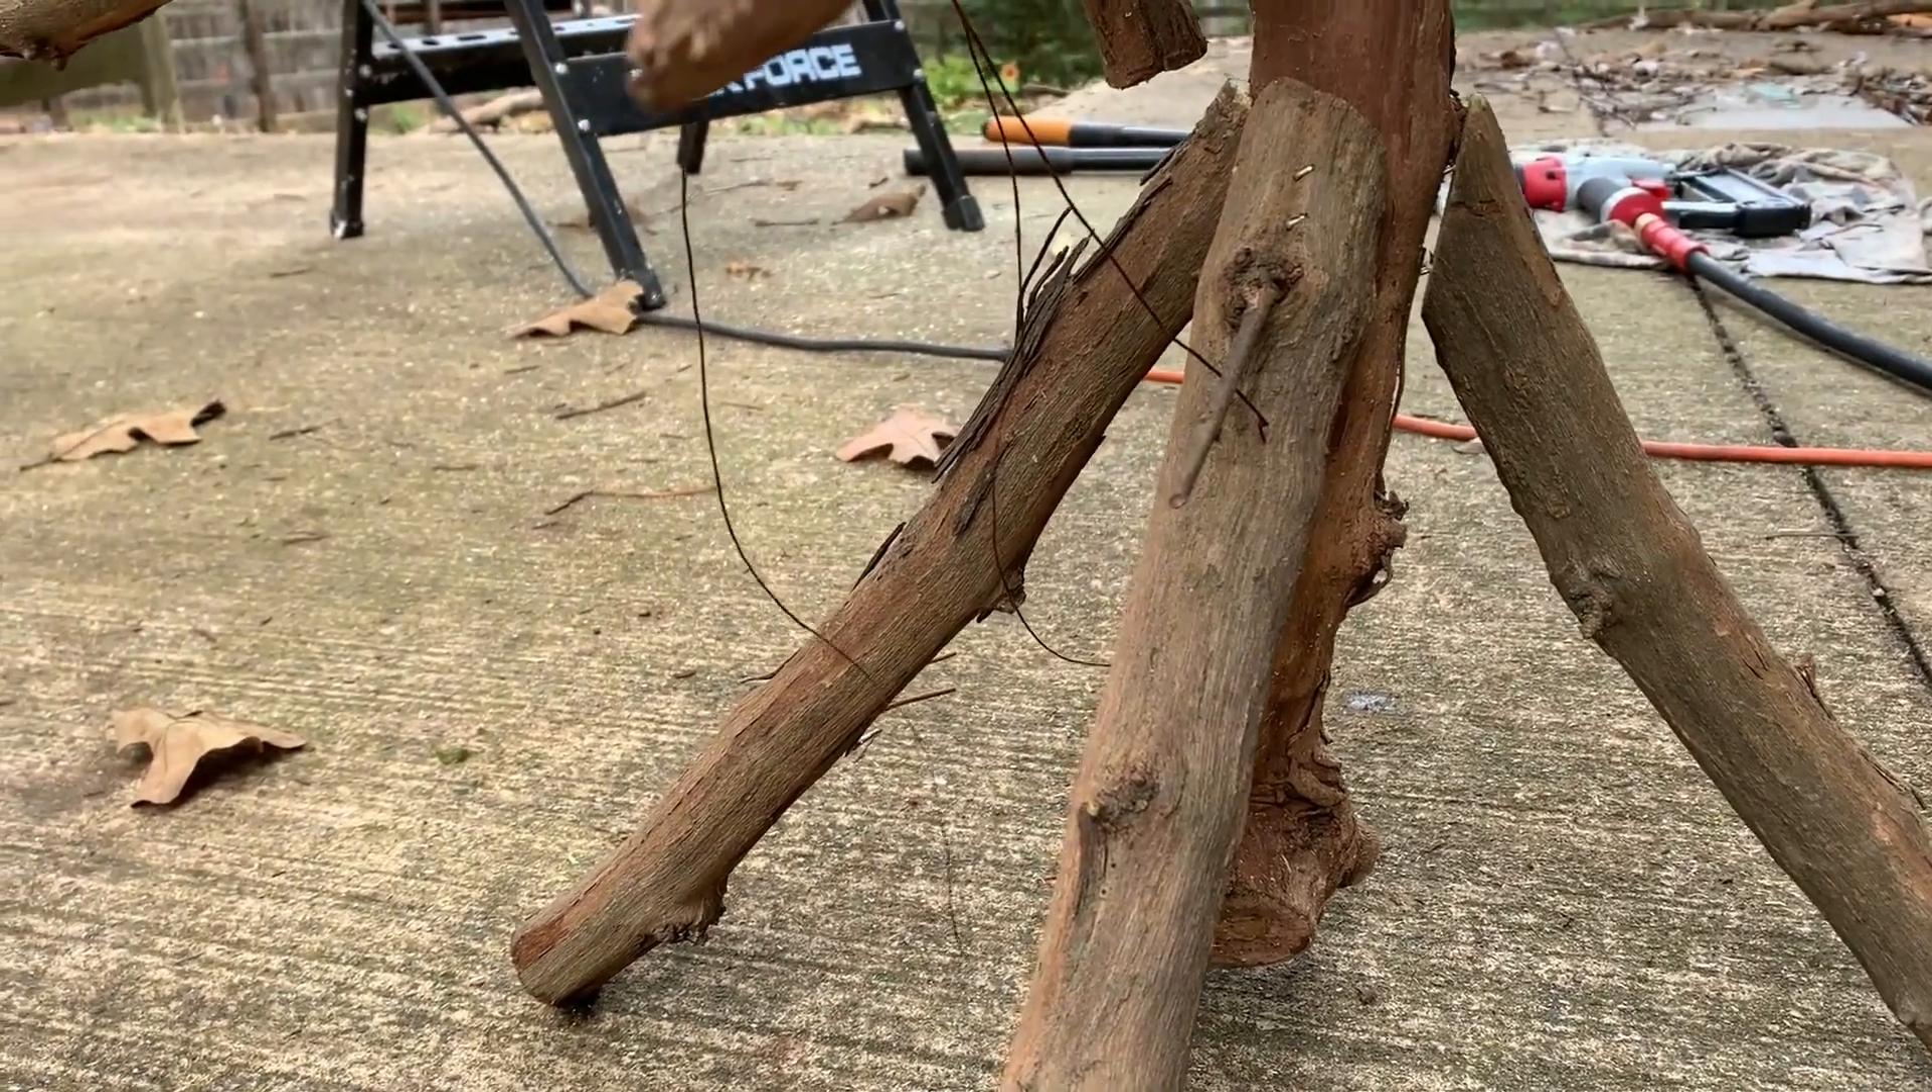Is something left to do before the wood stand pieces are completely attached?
No.